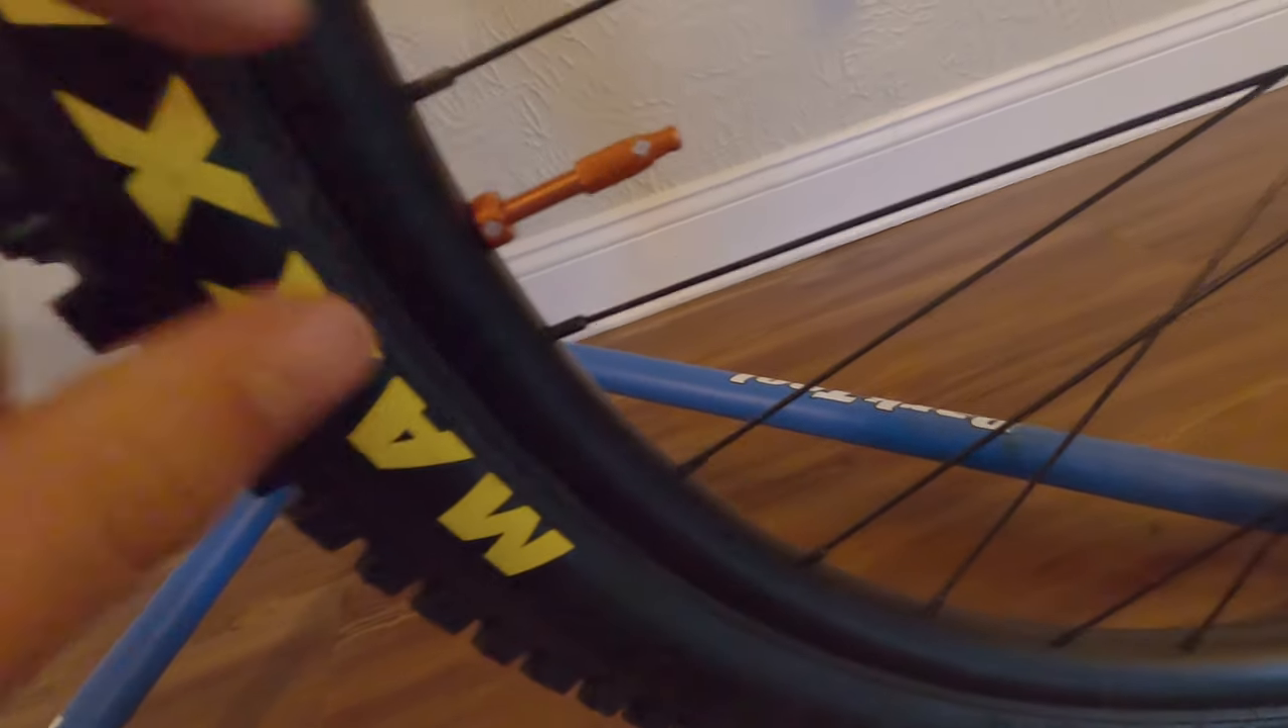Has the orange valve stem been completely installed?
Yes.